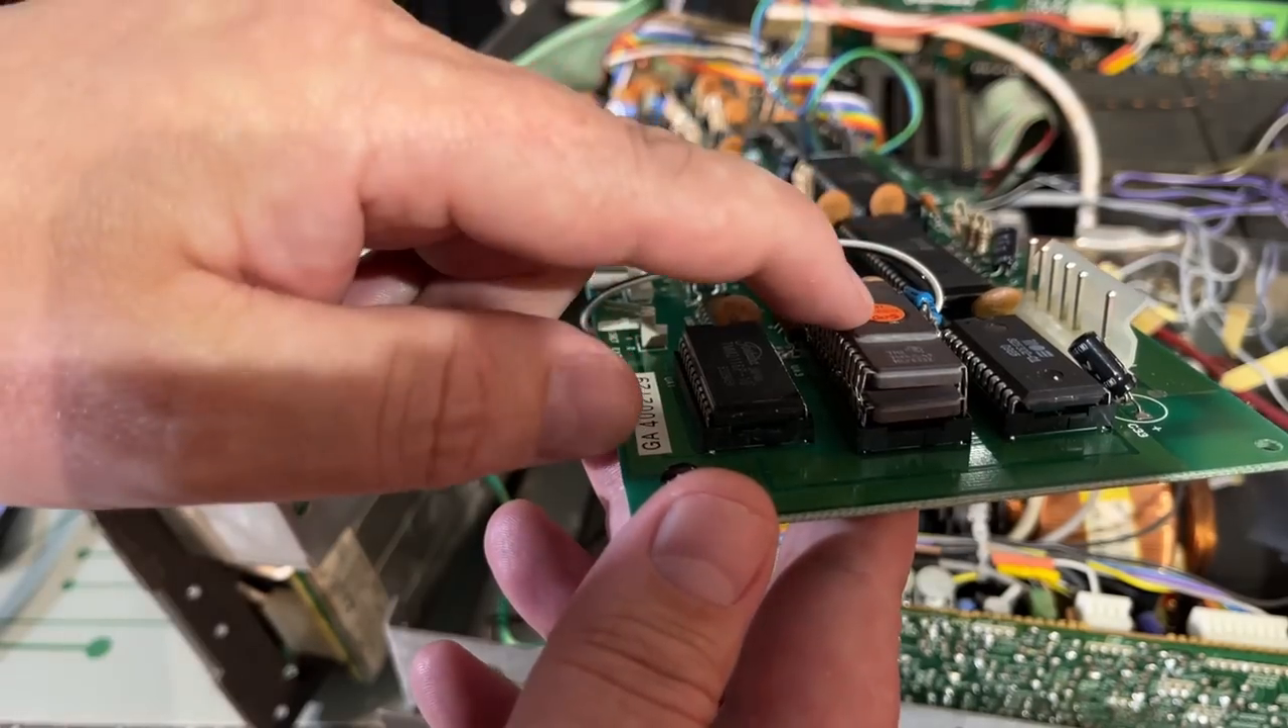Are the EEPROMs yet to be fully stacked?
No.